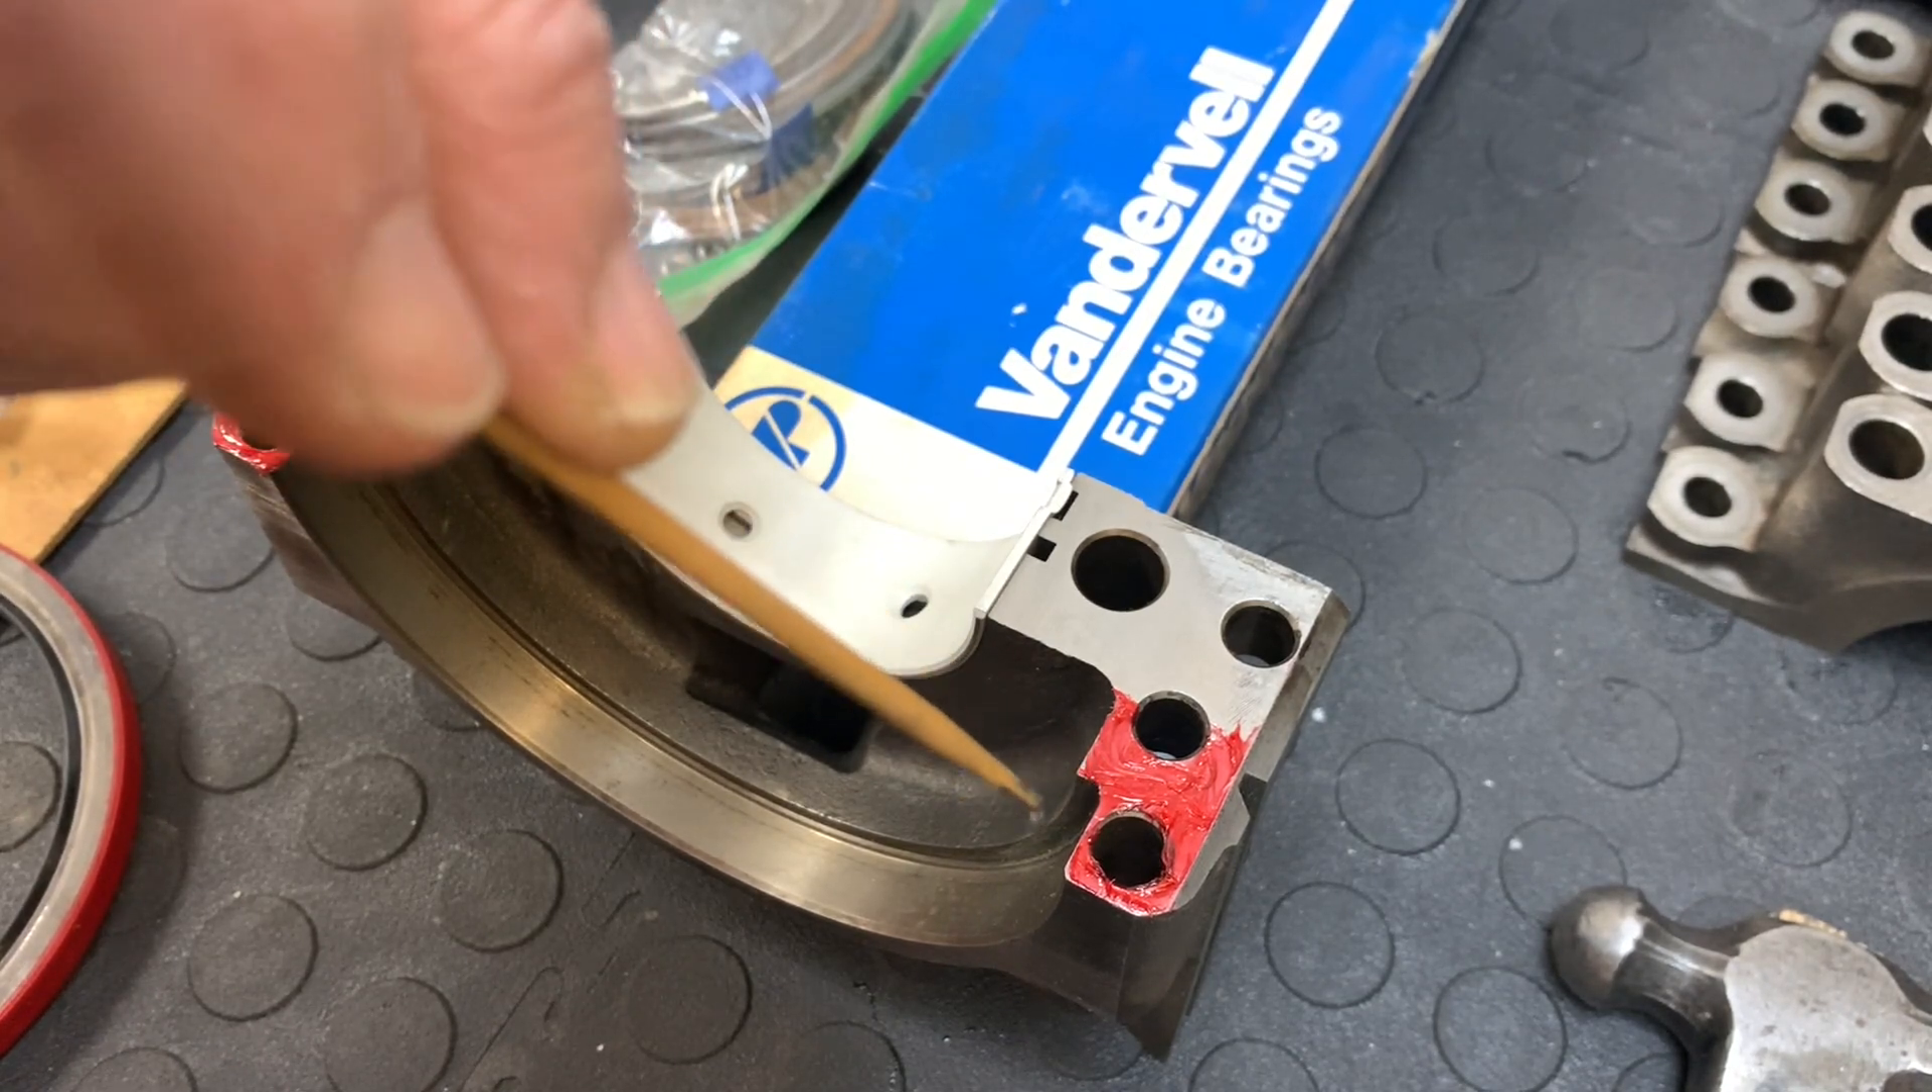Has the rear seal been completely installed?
No.